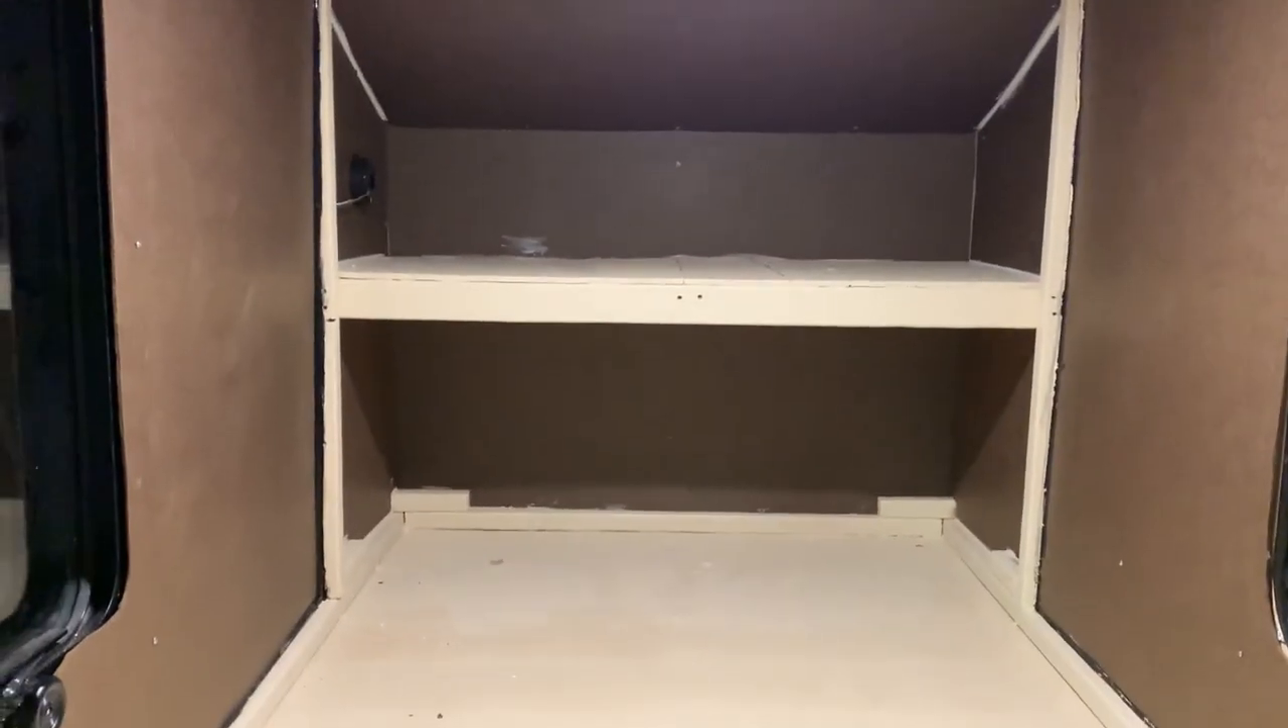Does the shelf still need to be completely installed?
No.